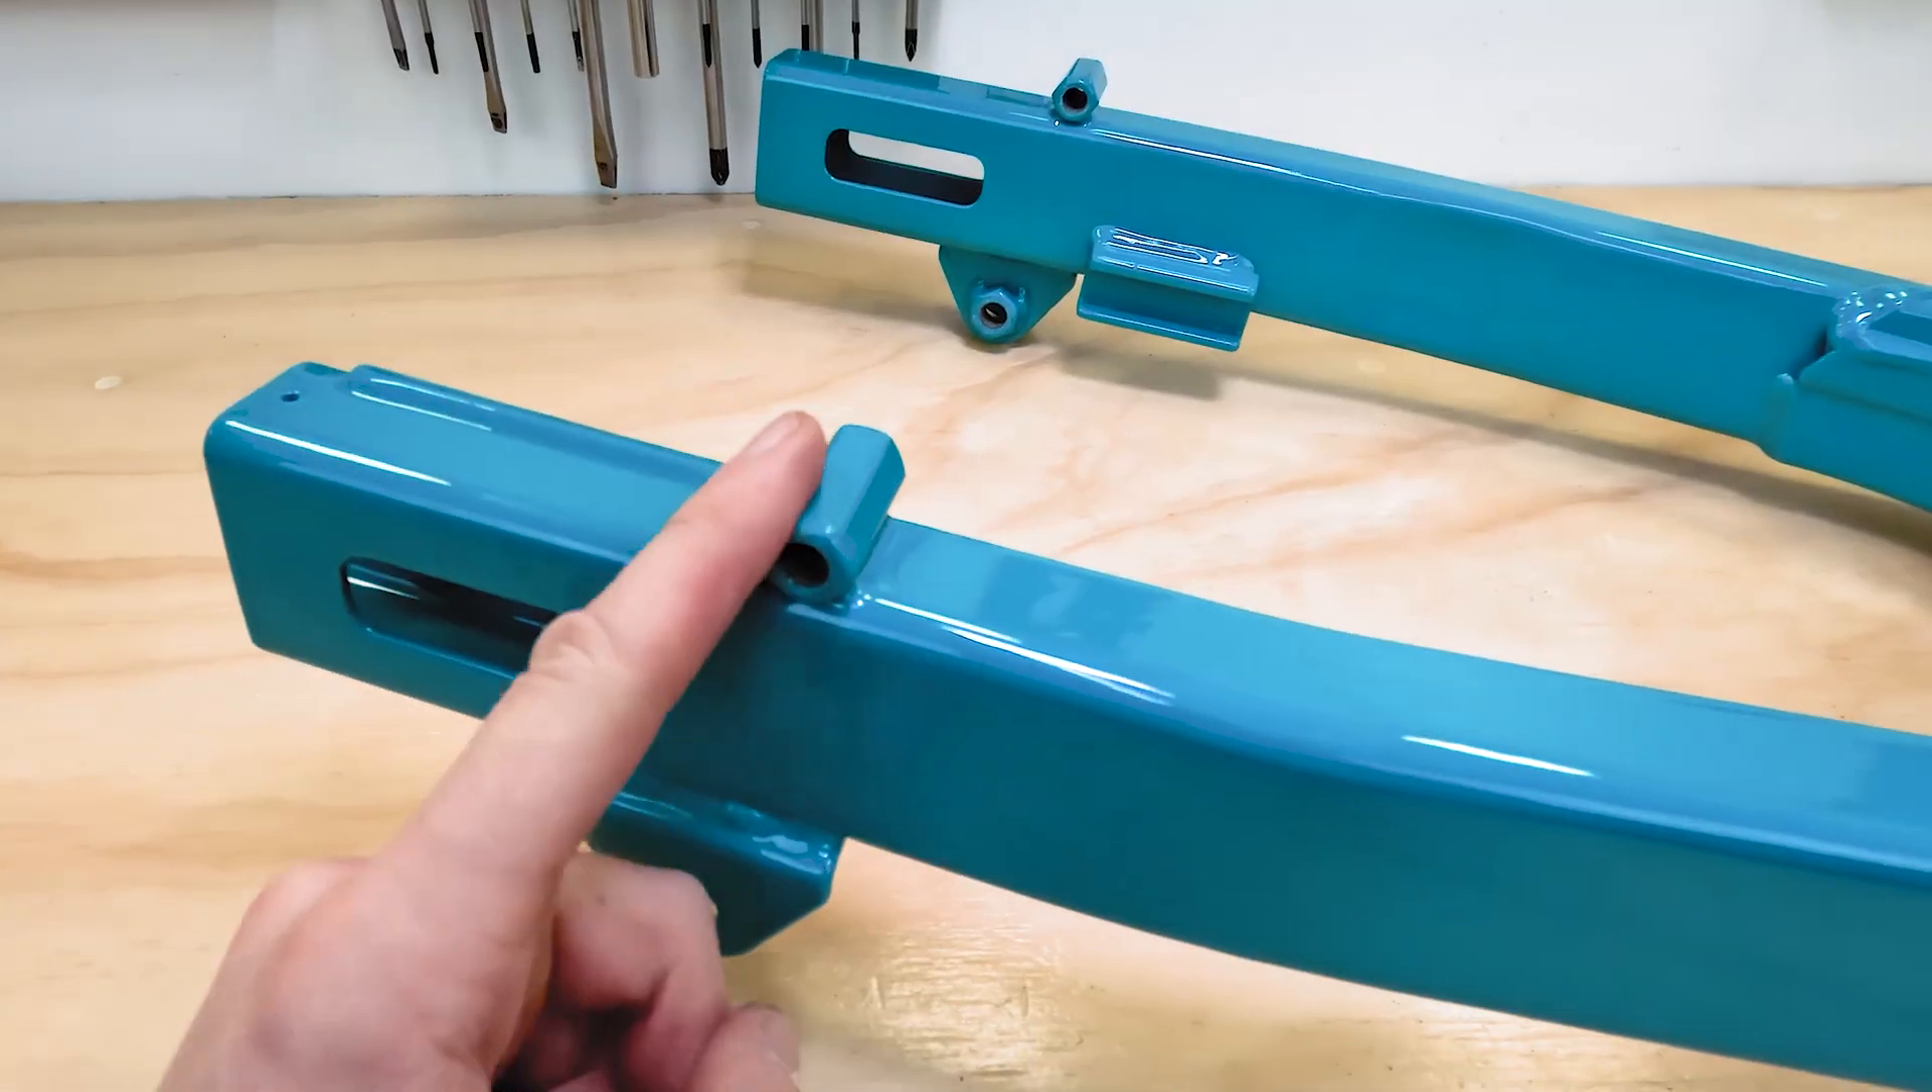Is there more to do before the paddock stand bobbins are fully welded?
No.